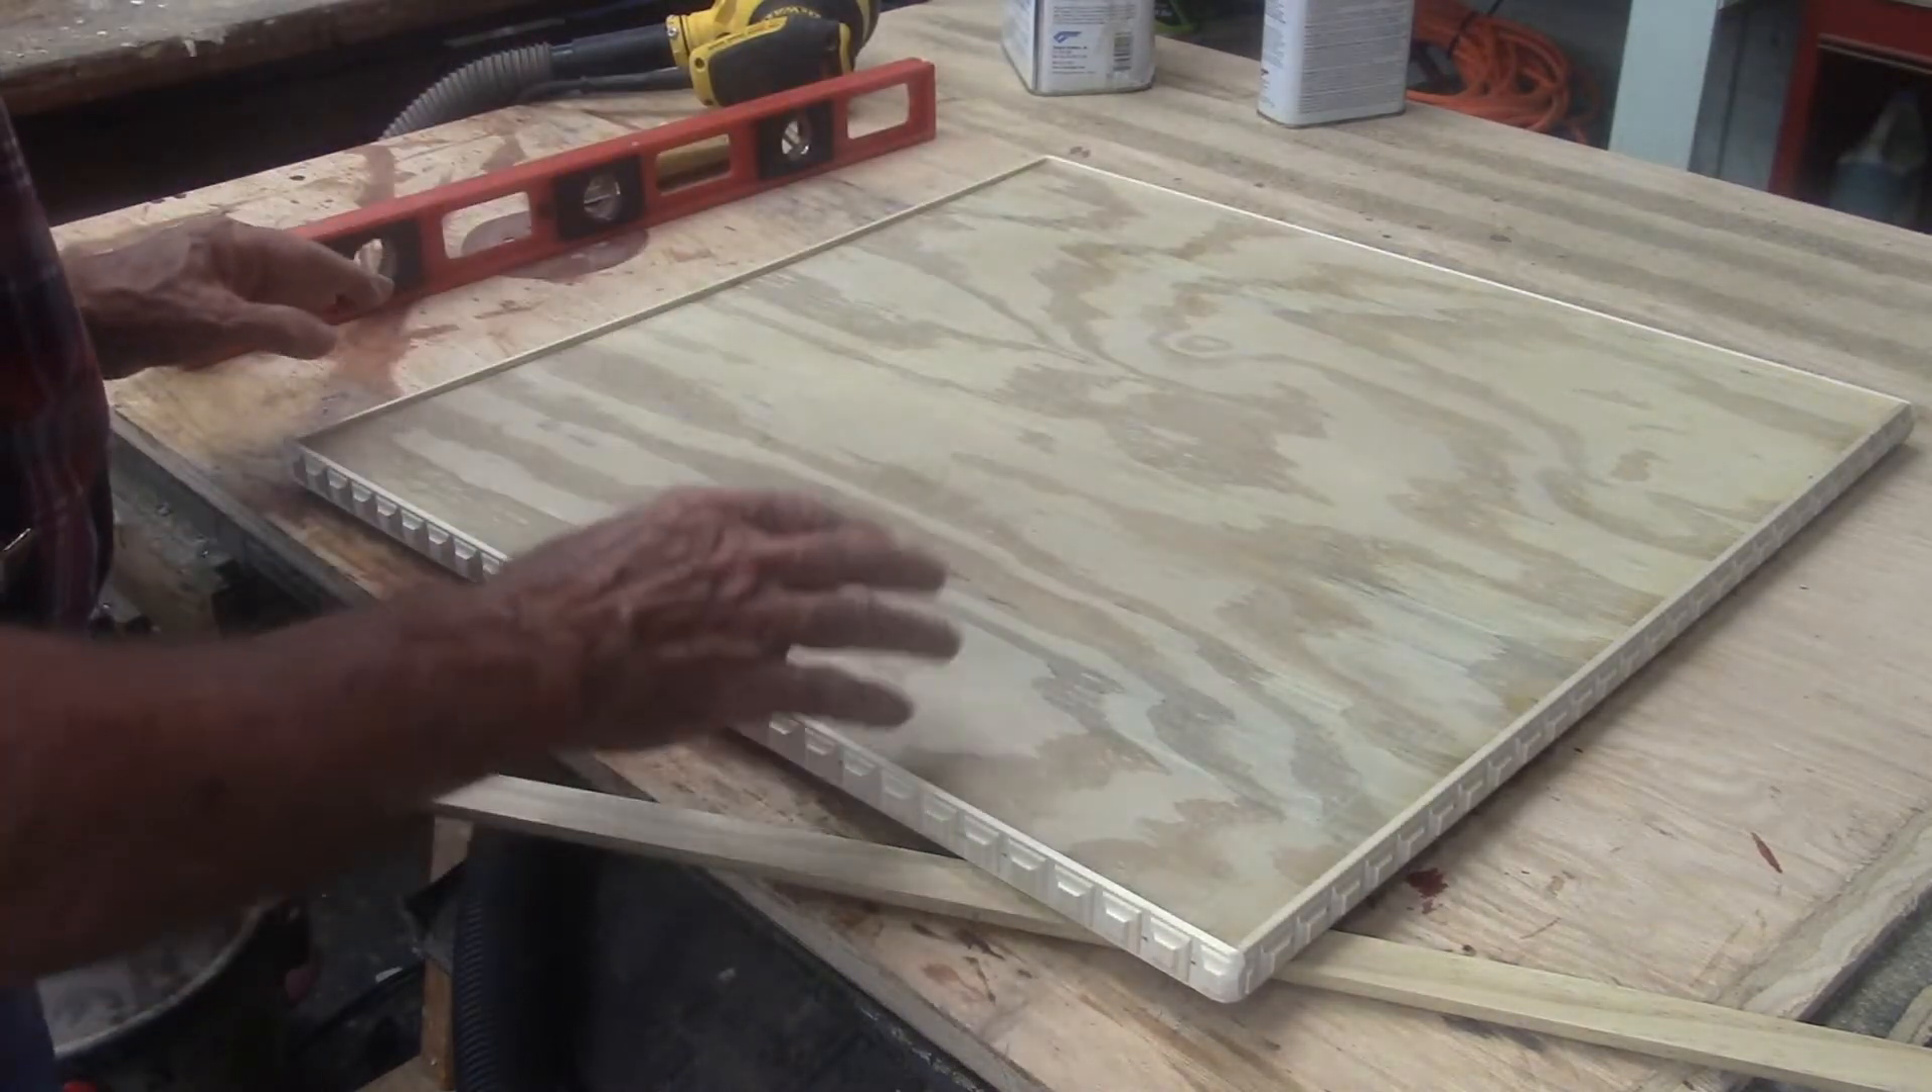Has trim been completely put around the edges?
Yes.